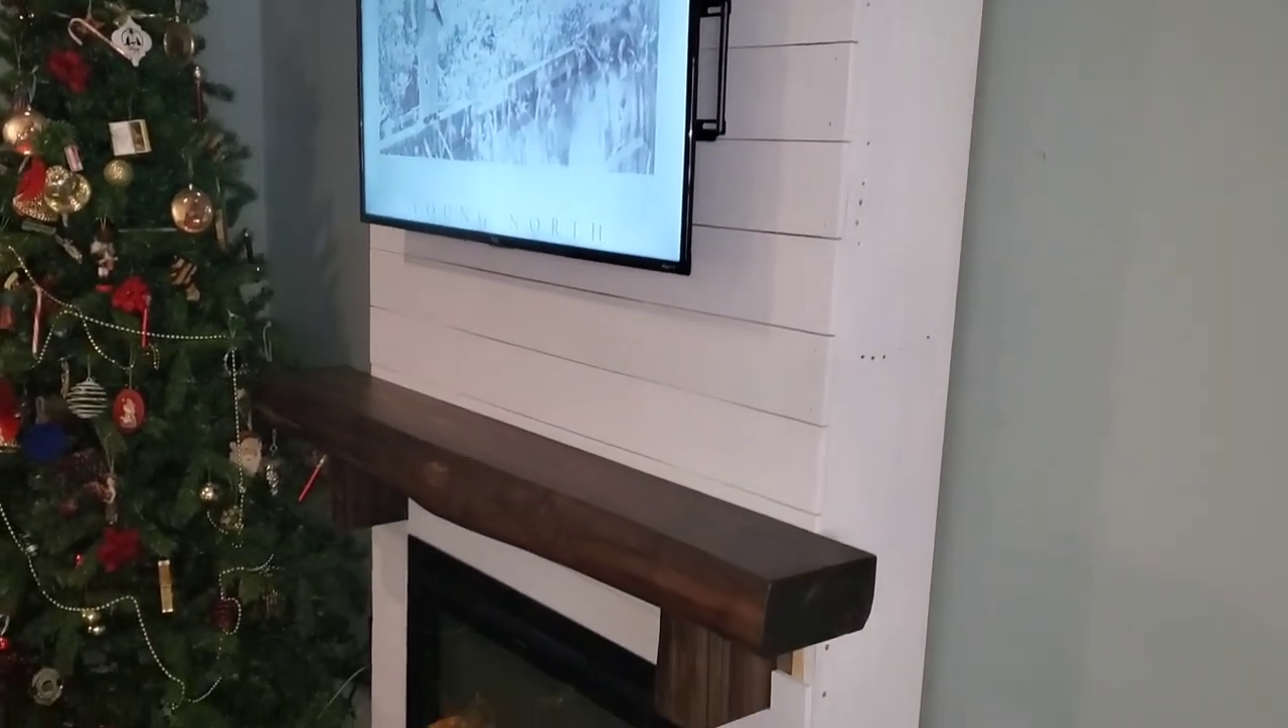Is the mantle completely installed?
Yes.